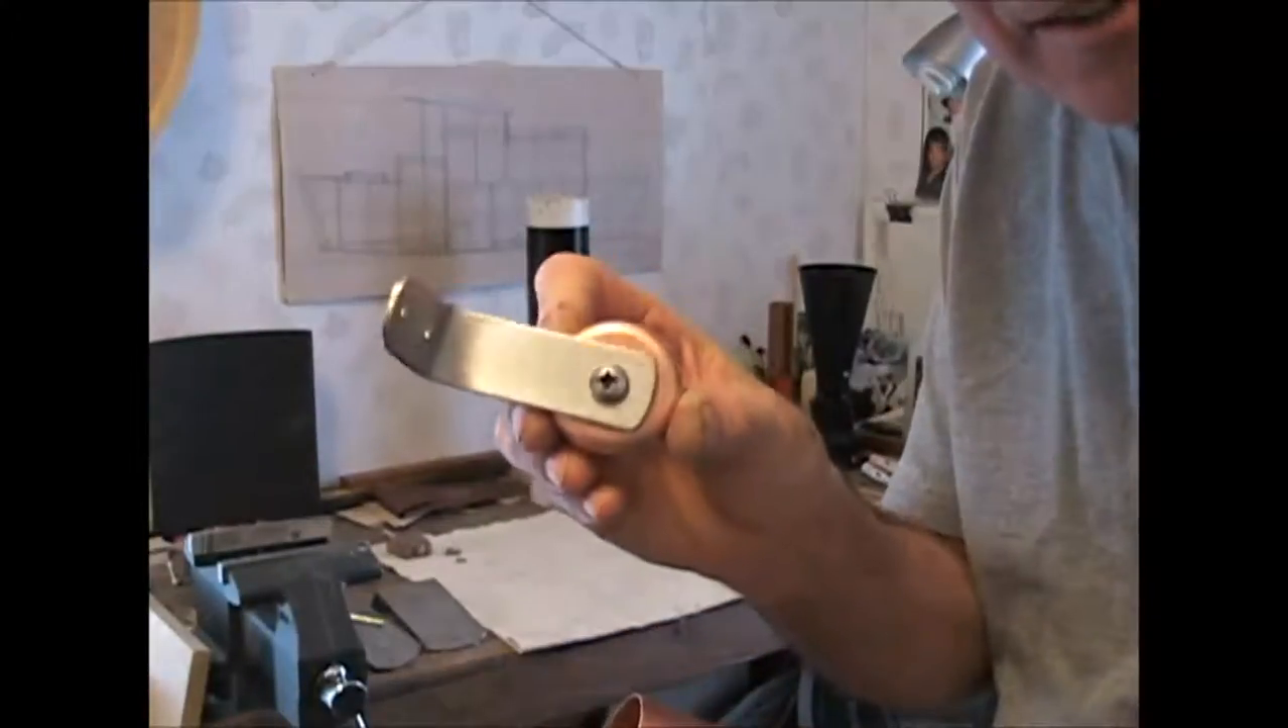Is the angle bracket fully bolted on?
Yes.